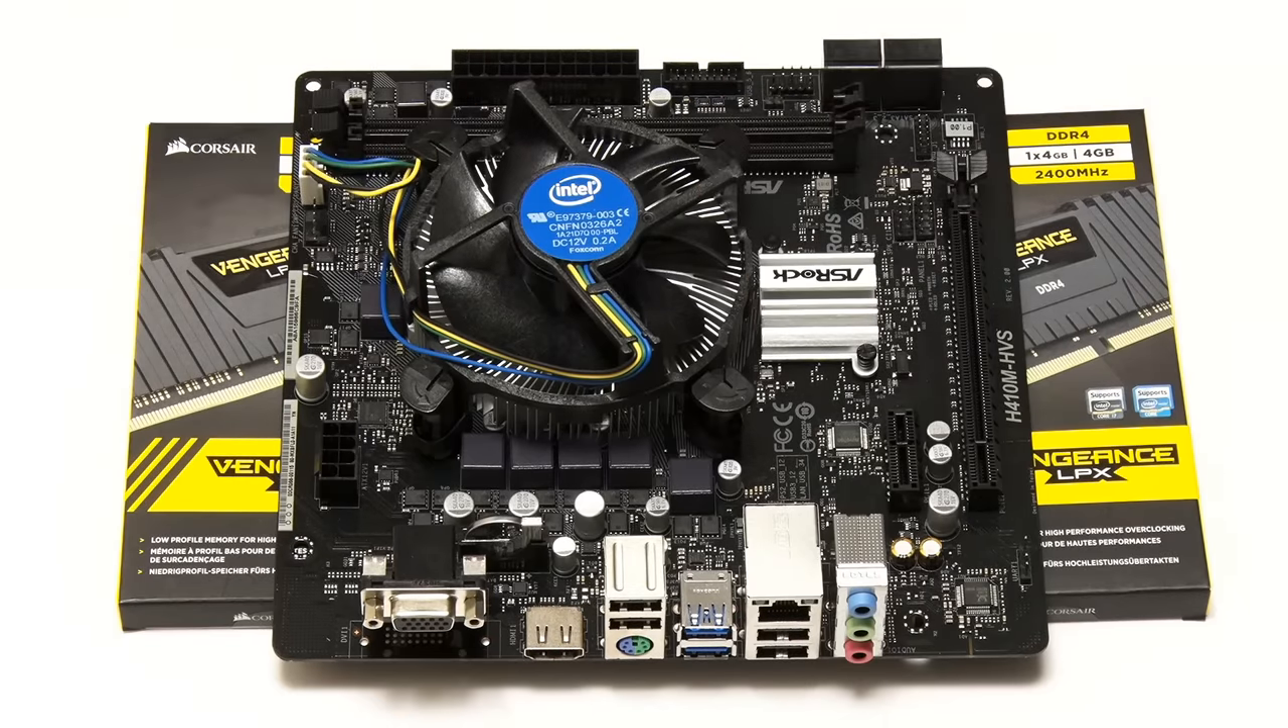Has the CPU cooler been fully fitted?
Yes.